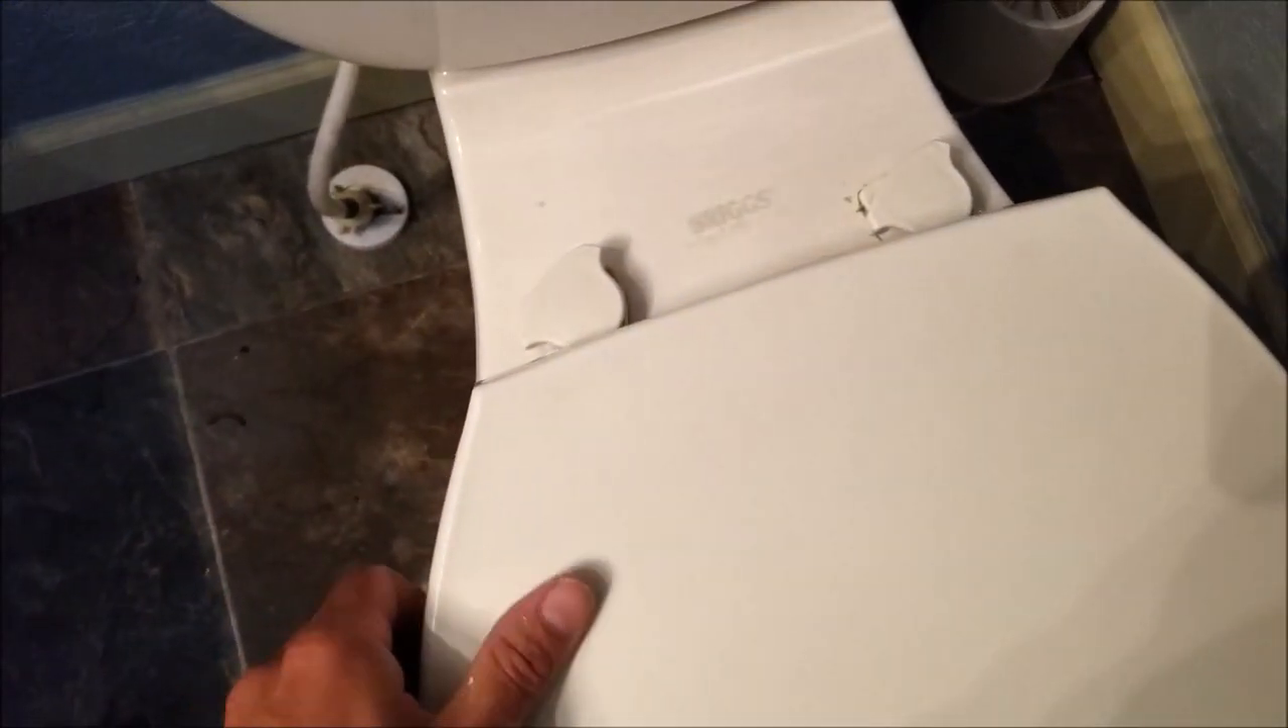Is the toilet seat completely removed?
No.